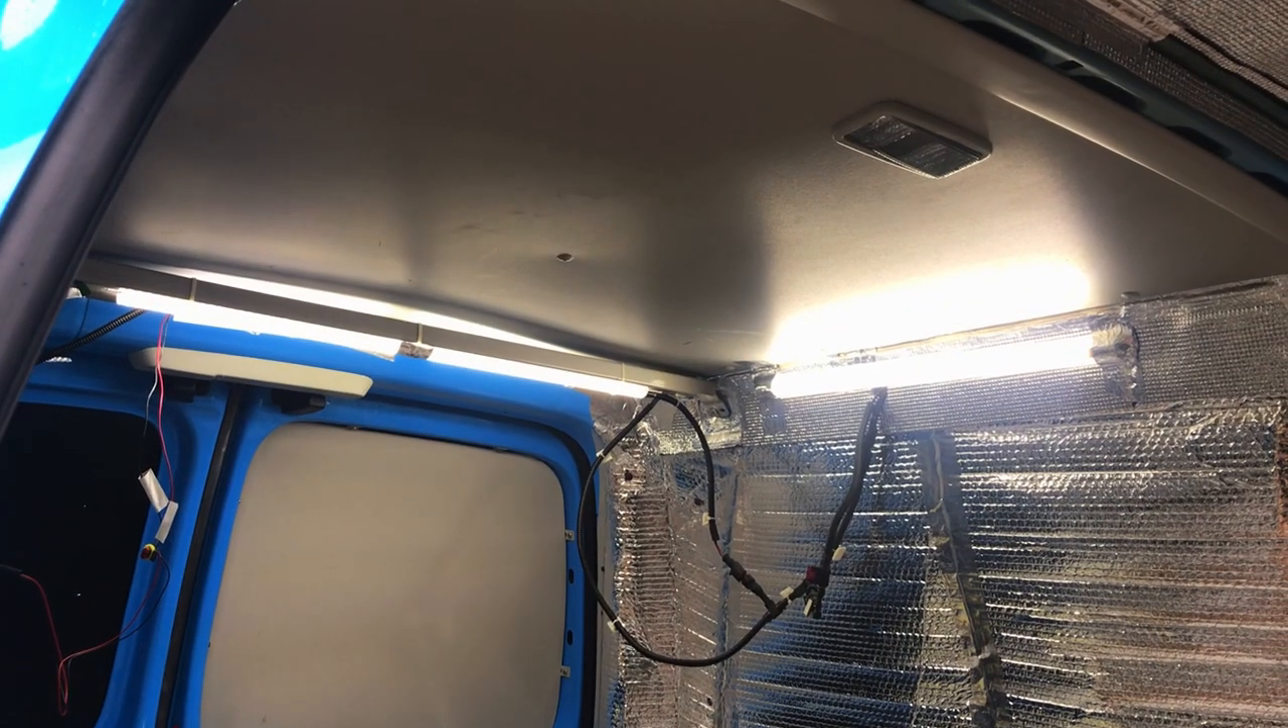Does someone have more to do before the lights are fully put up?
No.